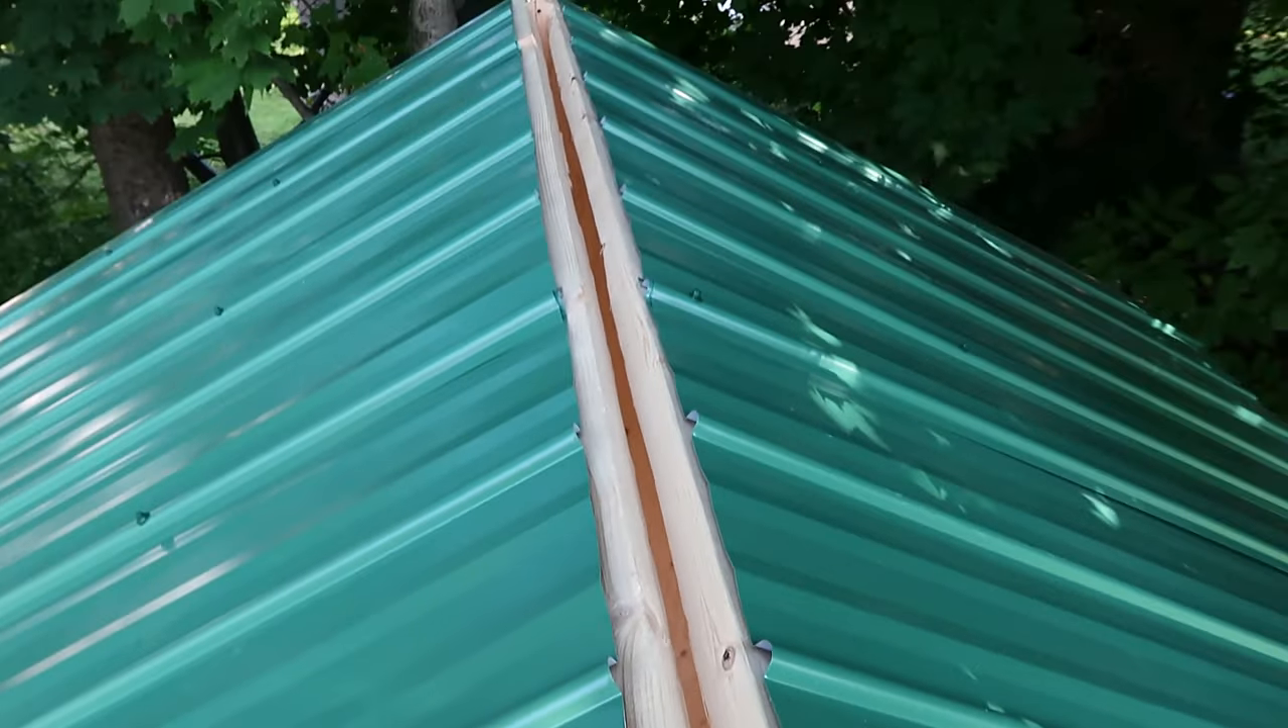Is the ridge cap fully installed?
No.